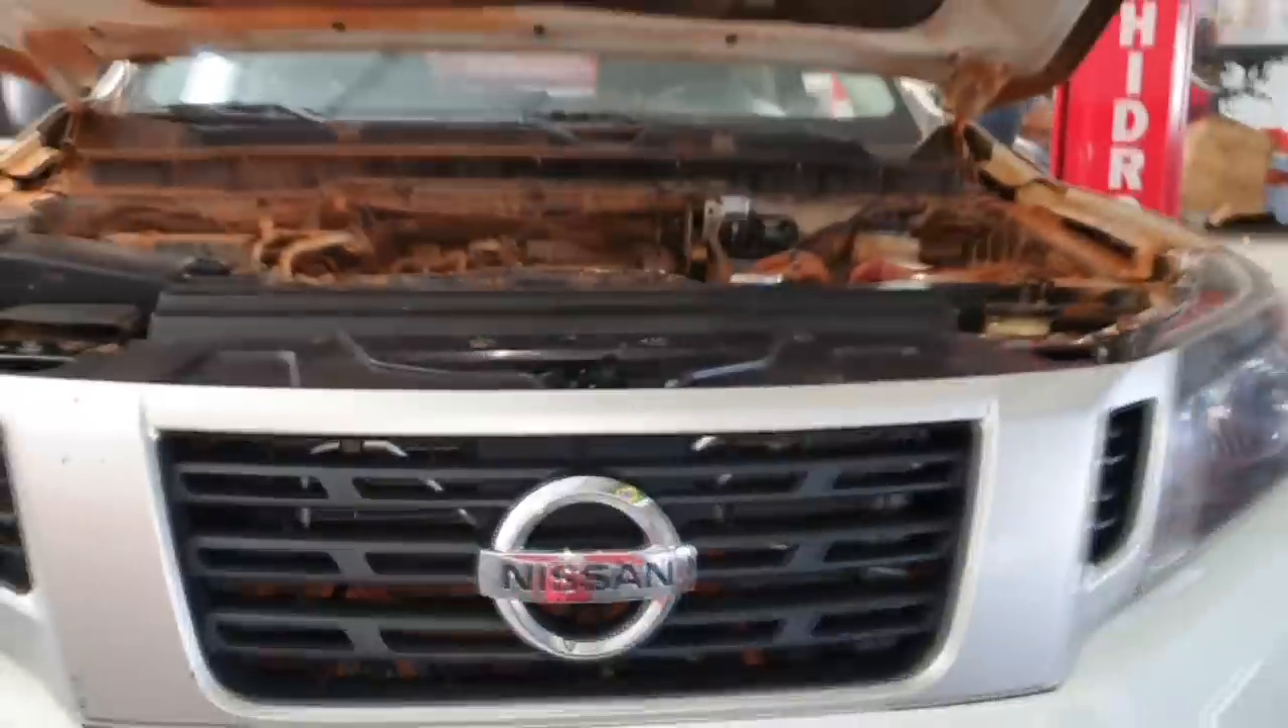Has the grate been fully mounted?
Yes.